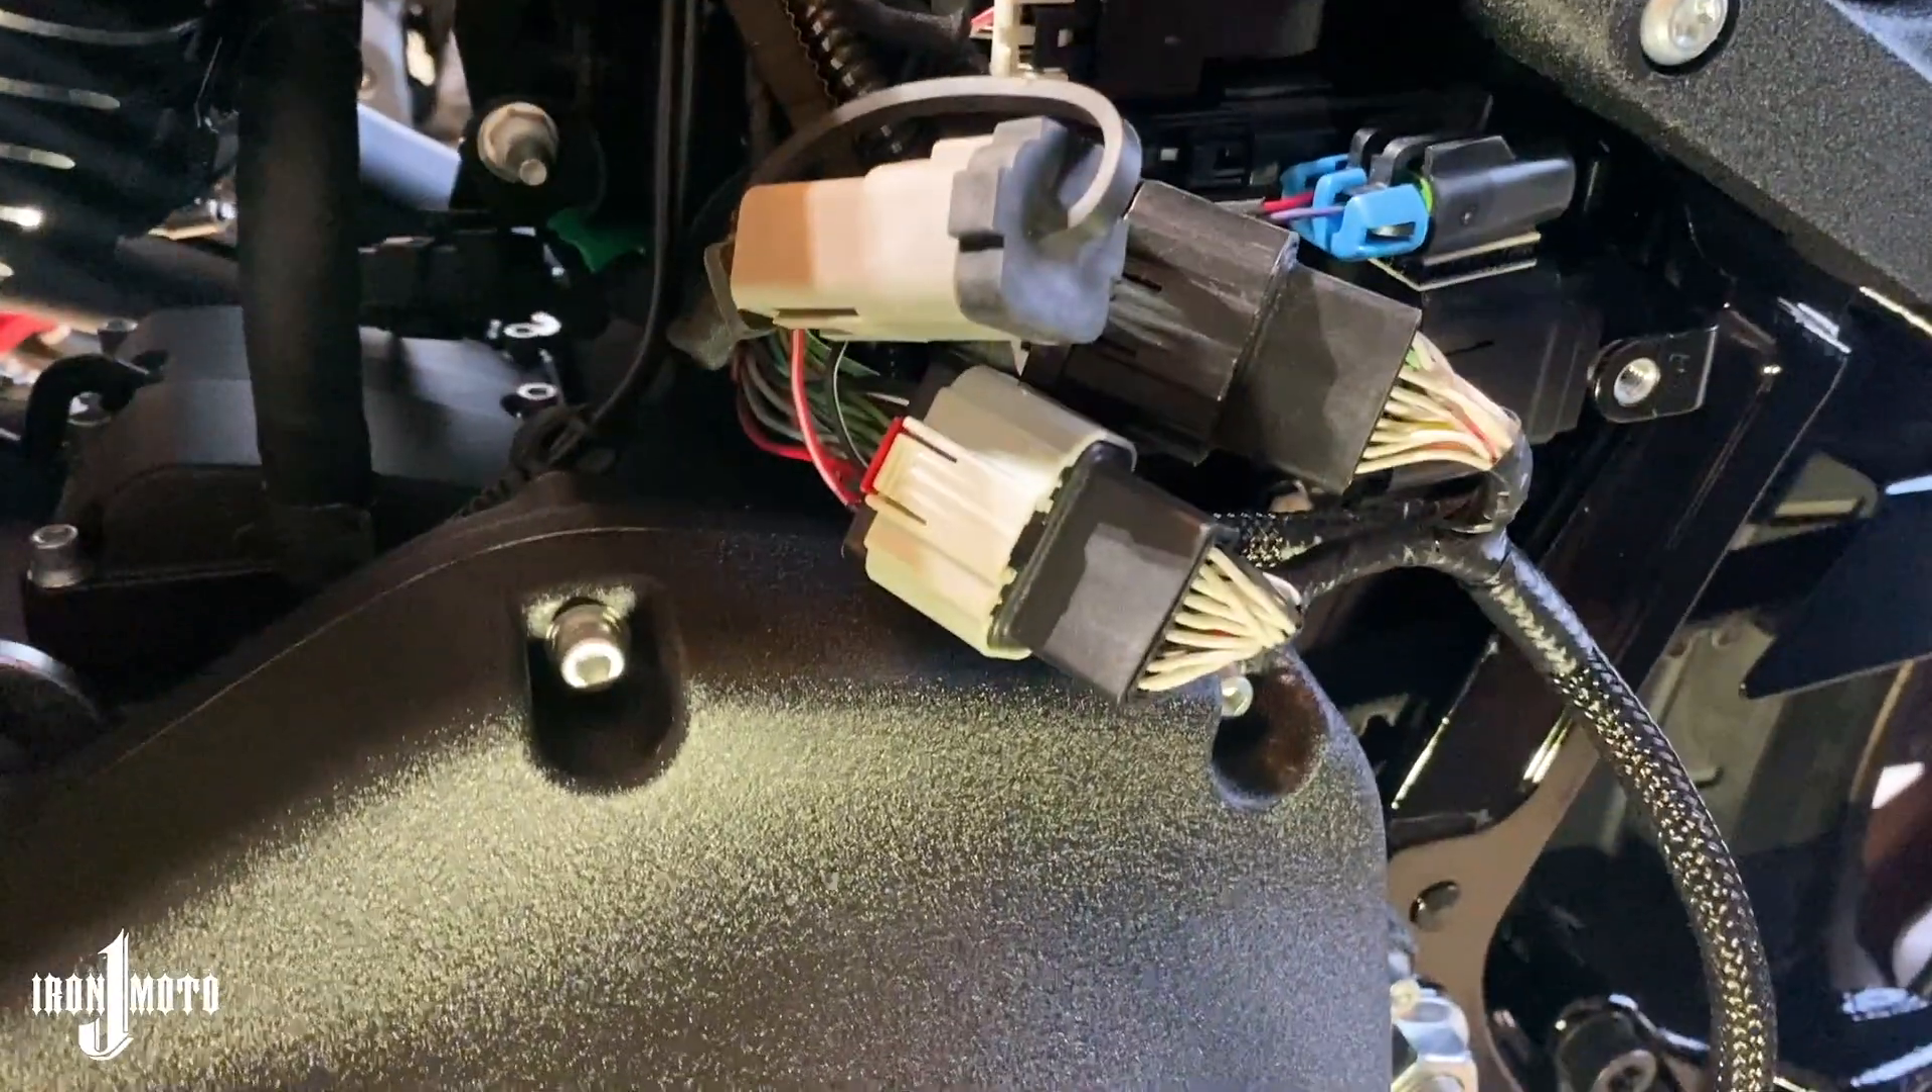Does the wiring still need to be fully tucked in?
Yes.